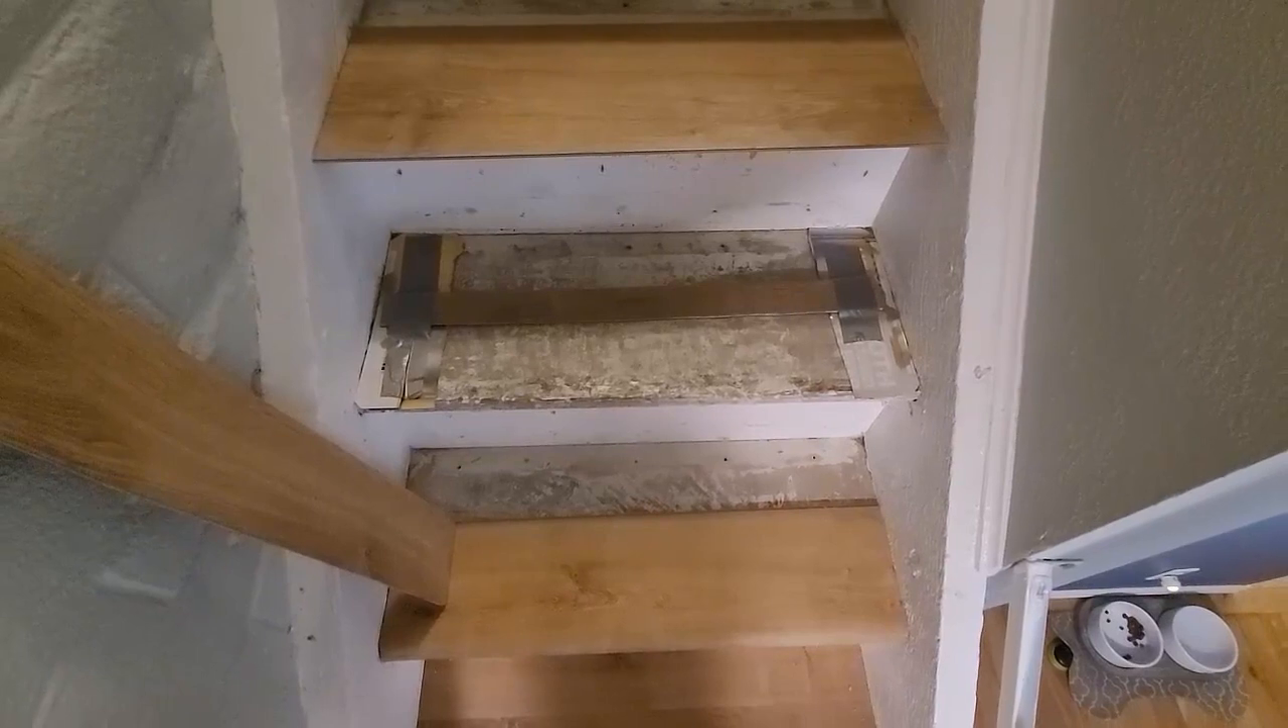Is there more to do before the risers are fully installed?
Yes.